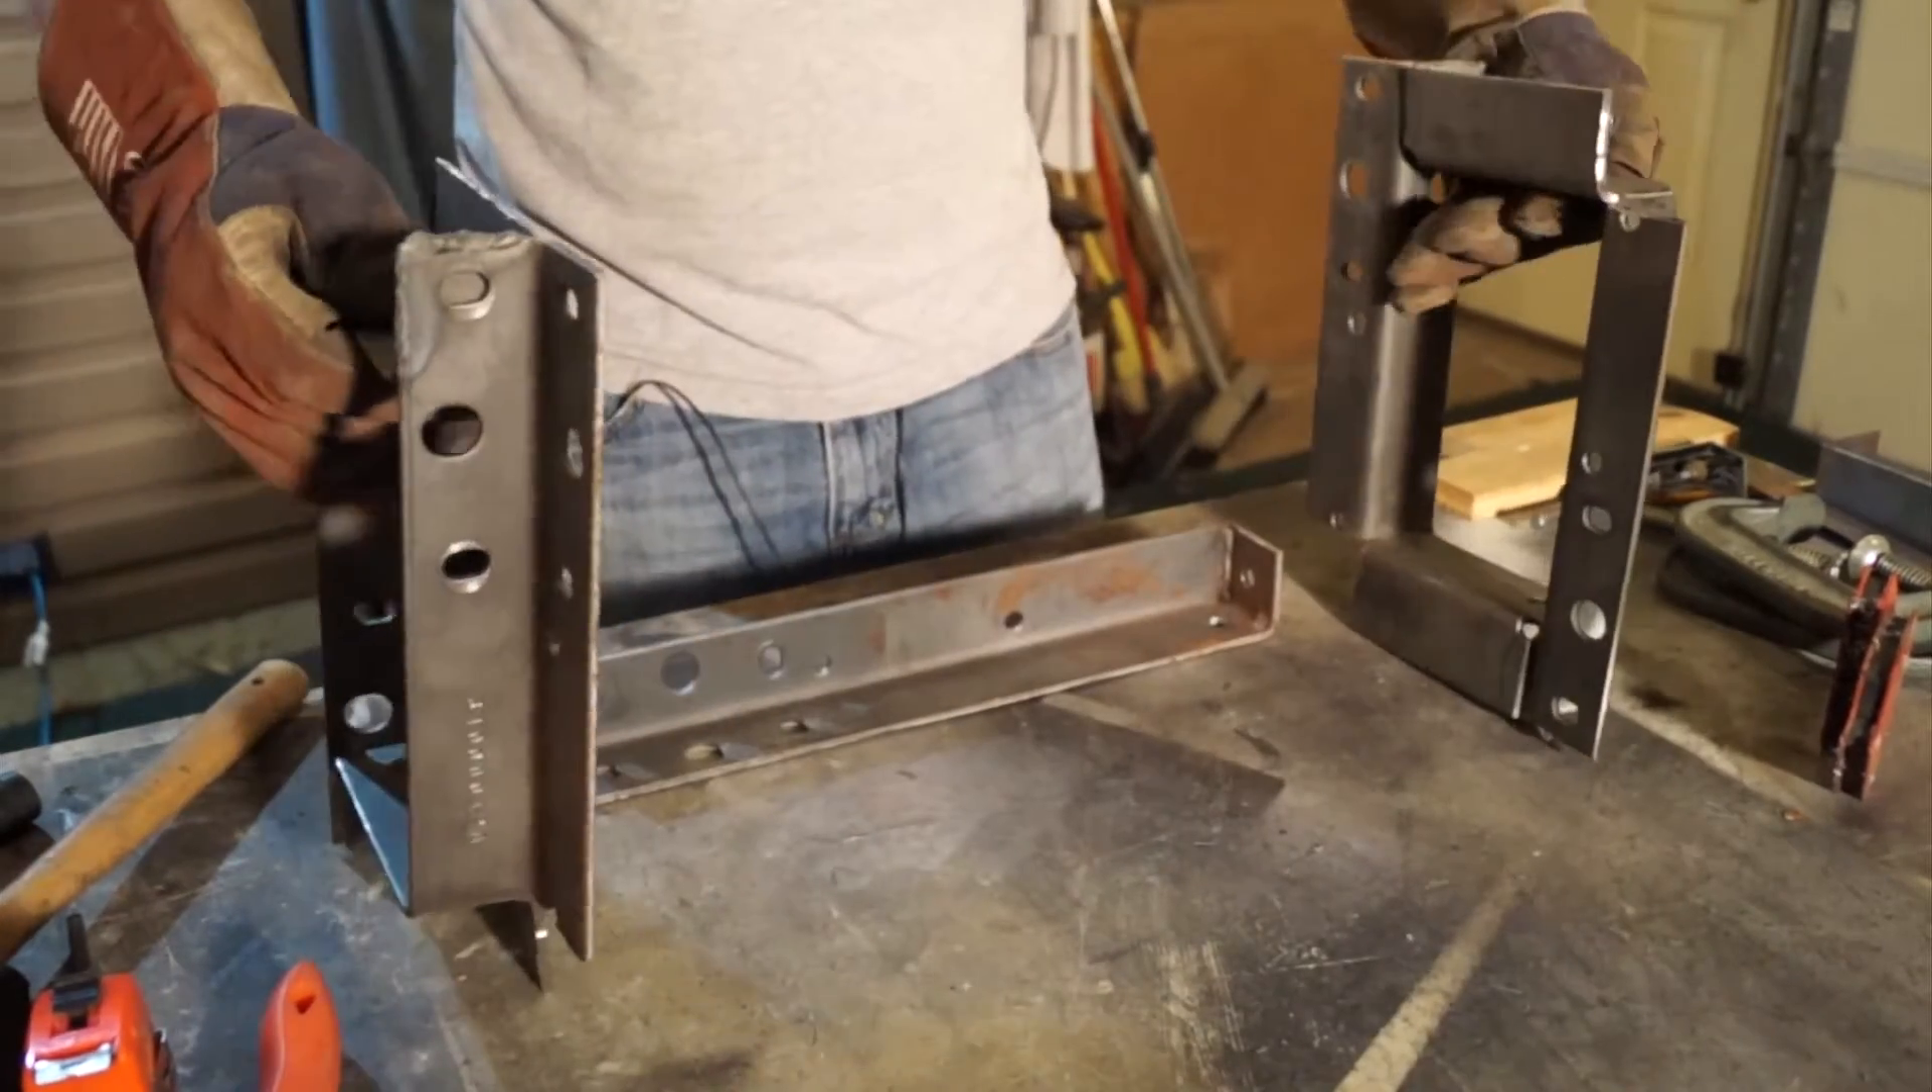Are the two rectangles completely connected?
No.